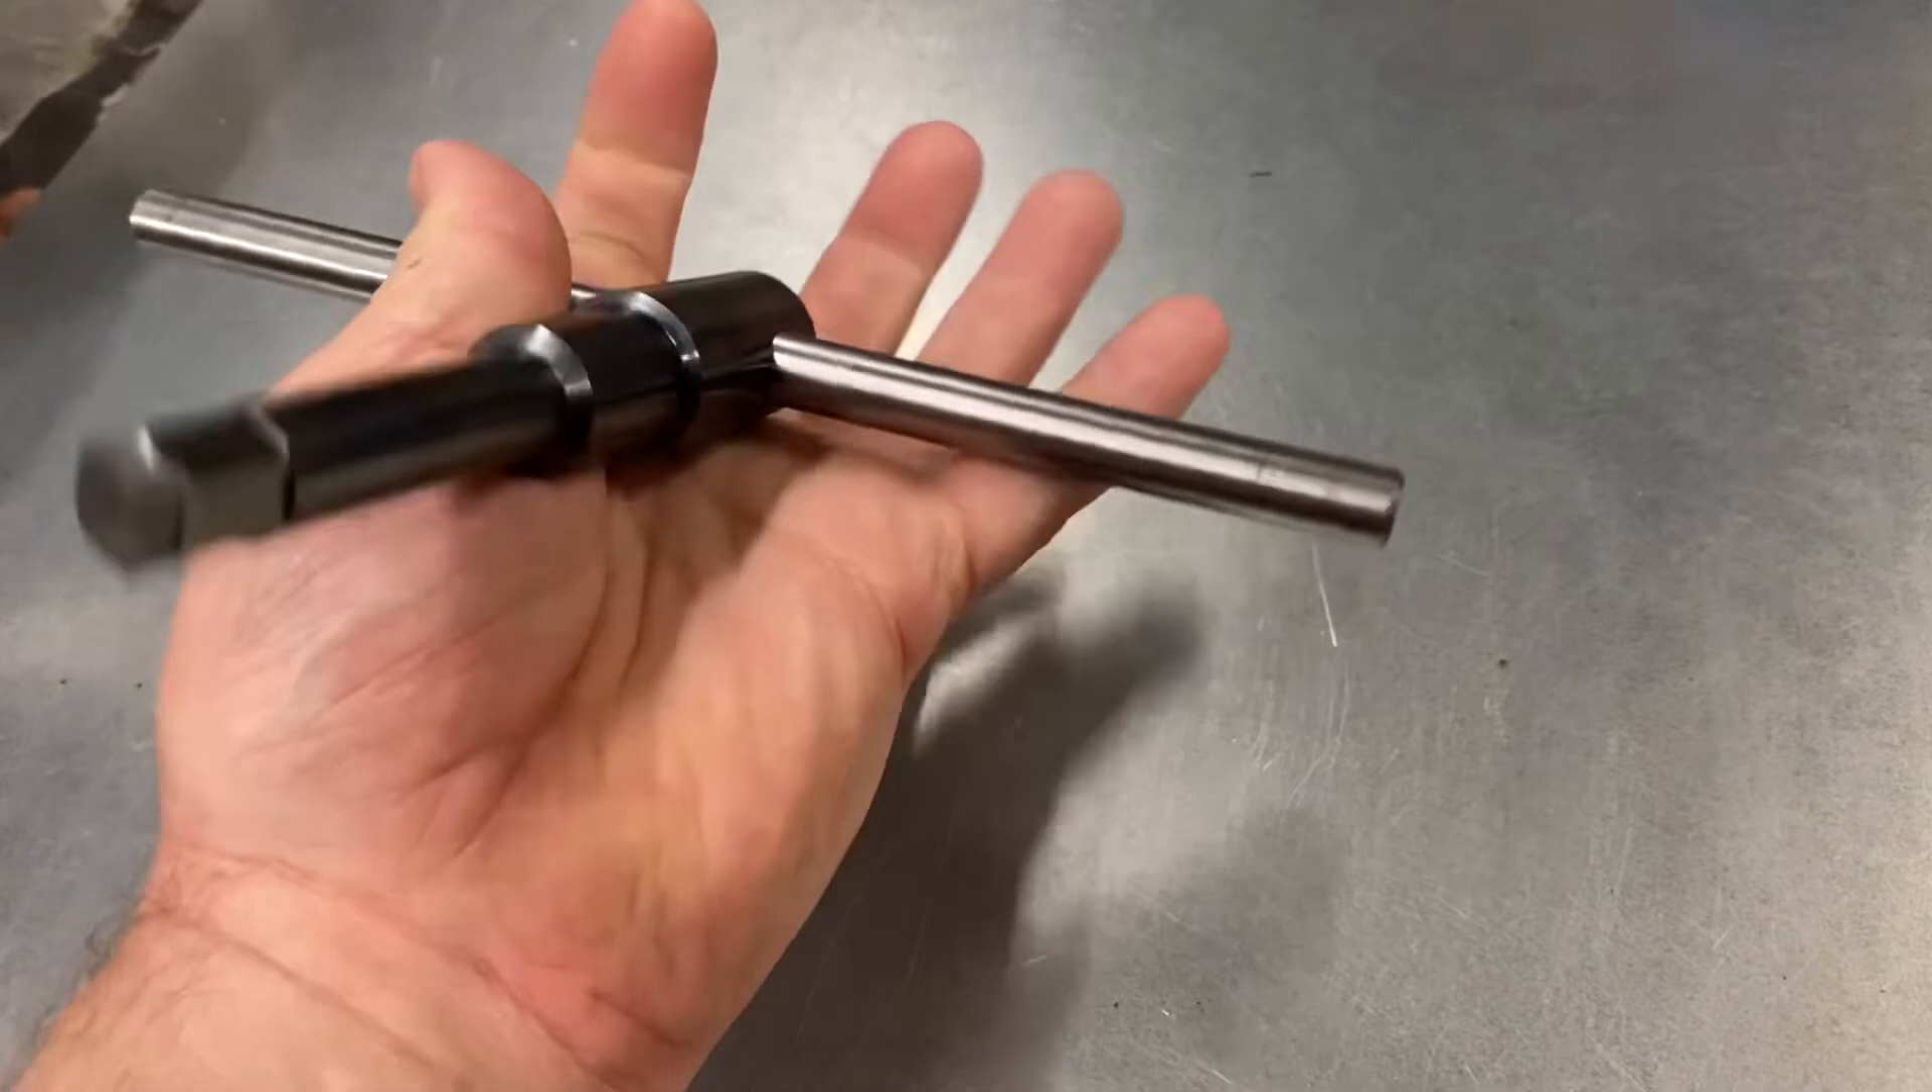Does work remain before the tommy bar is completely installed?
No.